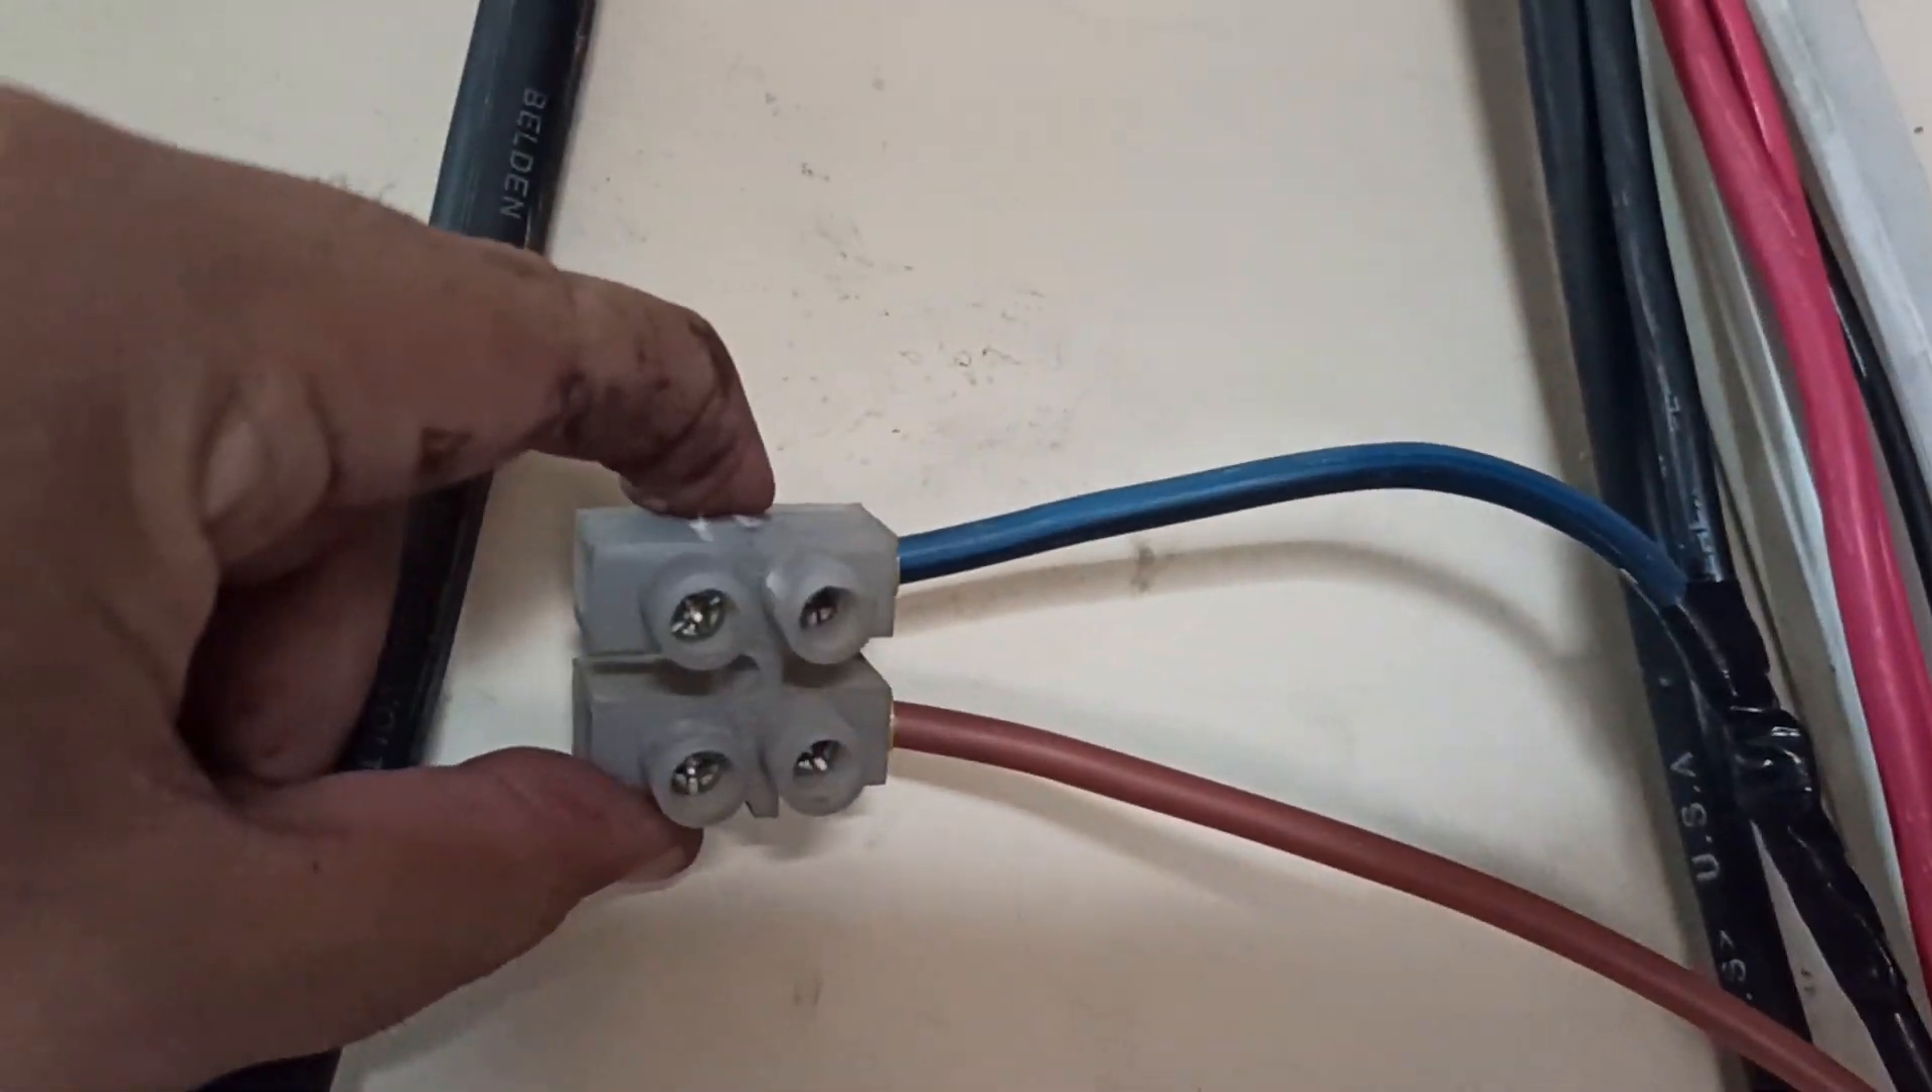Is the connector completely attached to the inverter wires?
Yes.